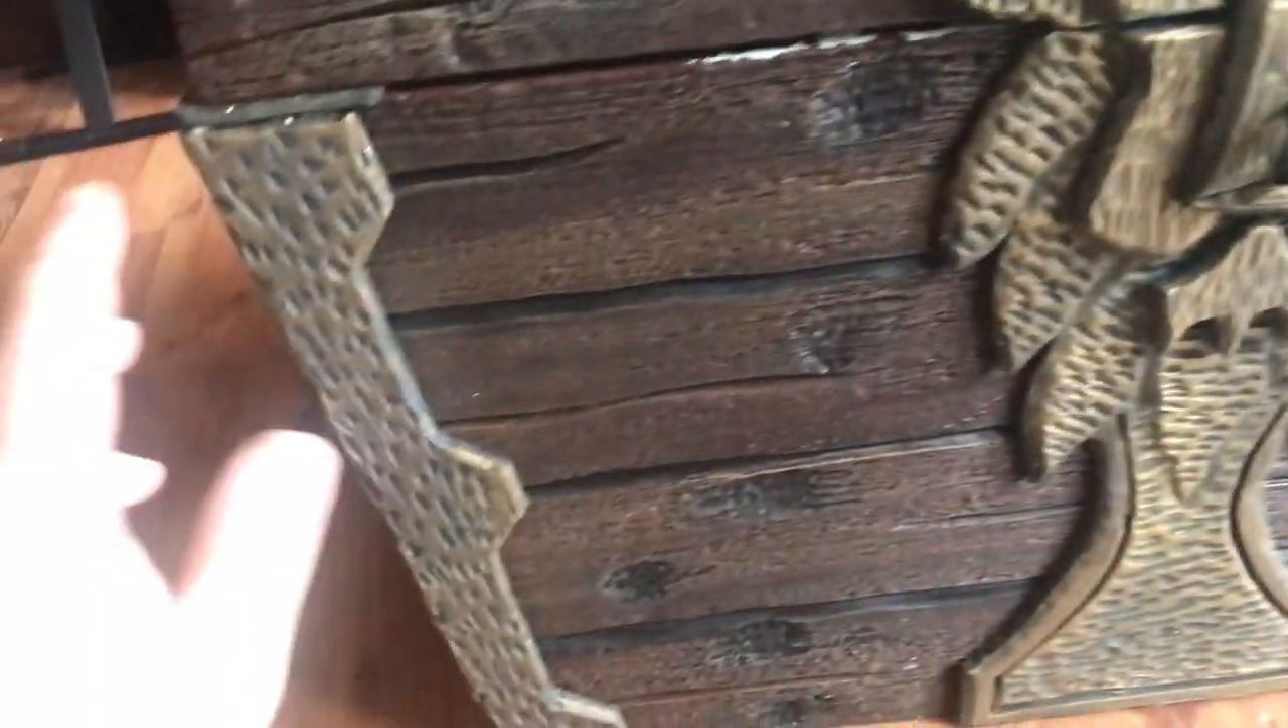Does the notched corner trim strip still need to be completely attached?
No.